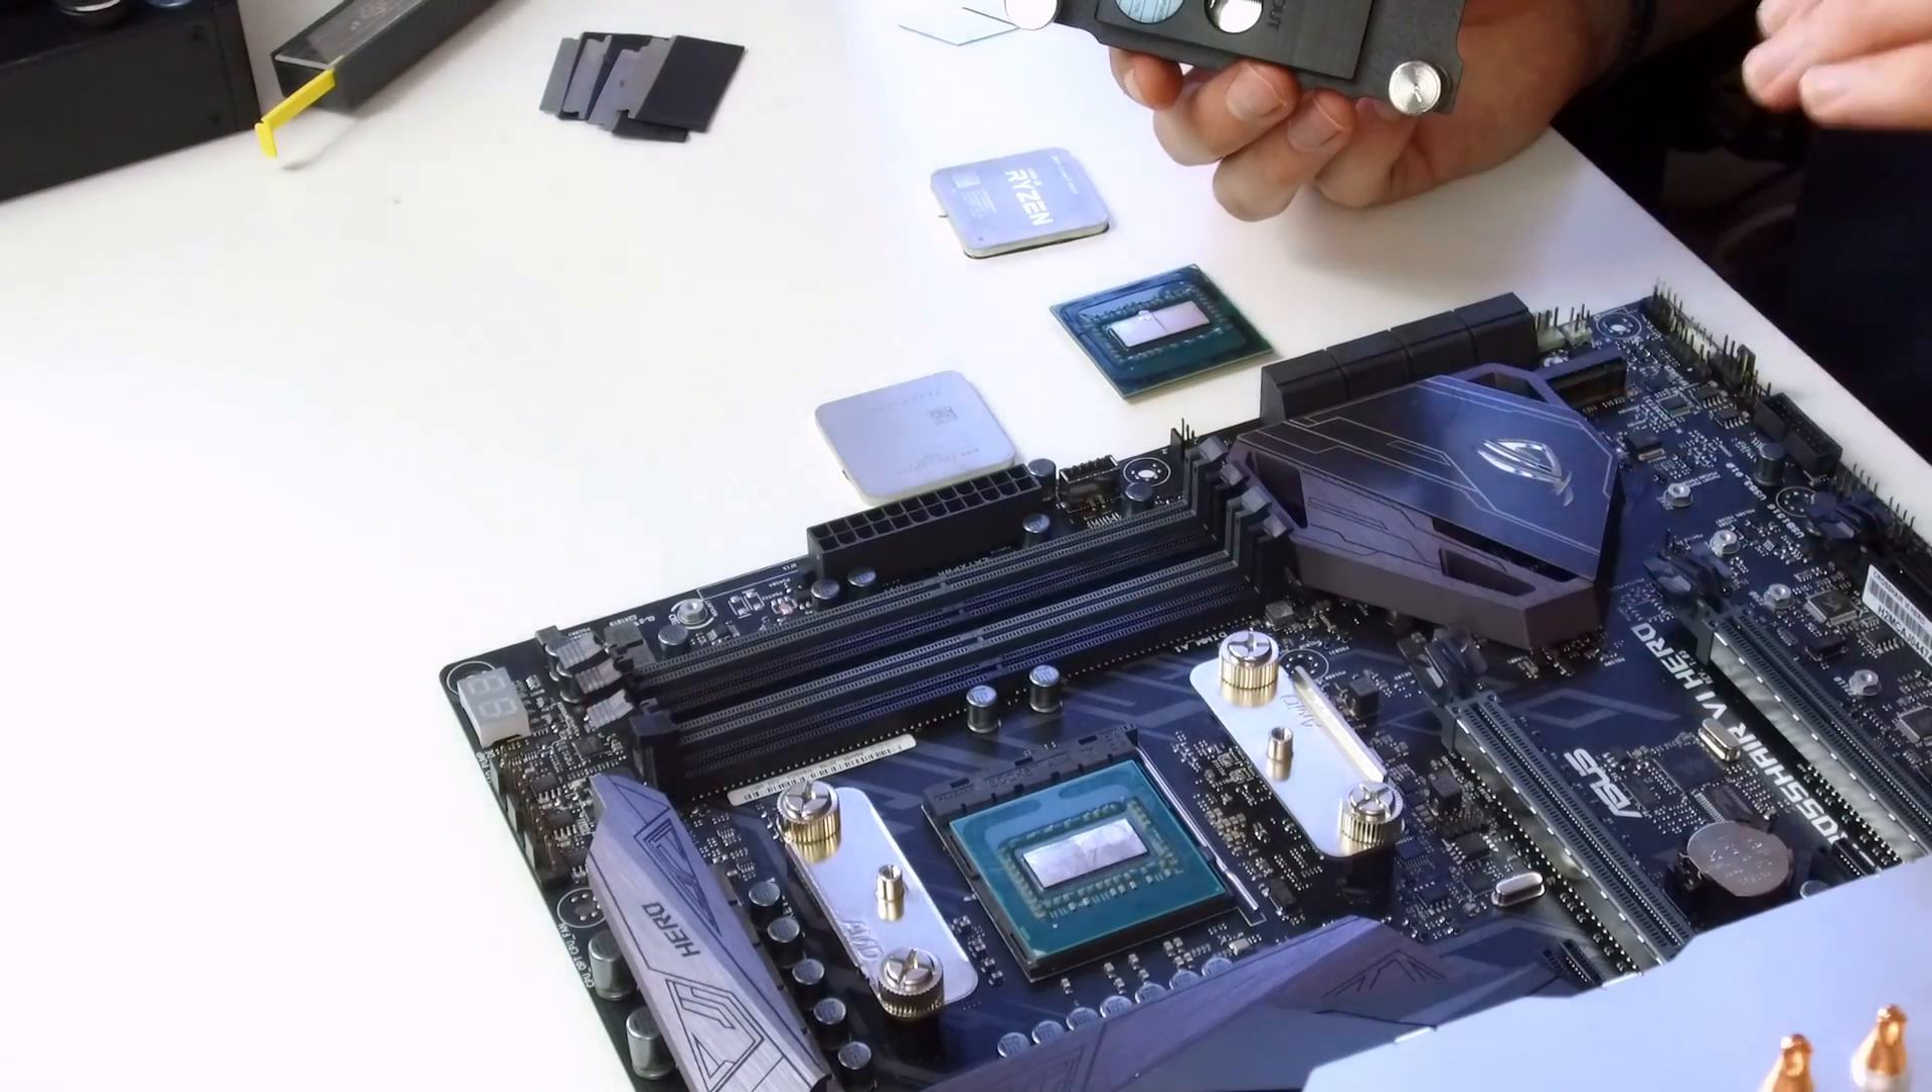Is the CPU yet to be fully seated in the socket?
No.